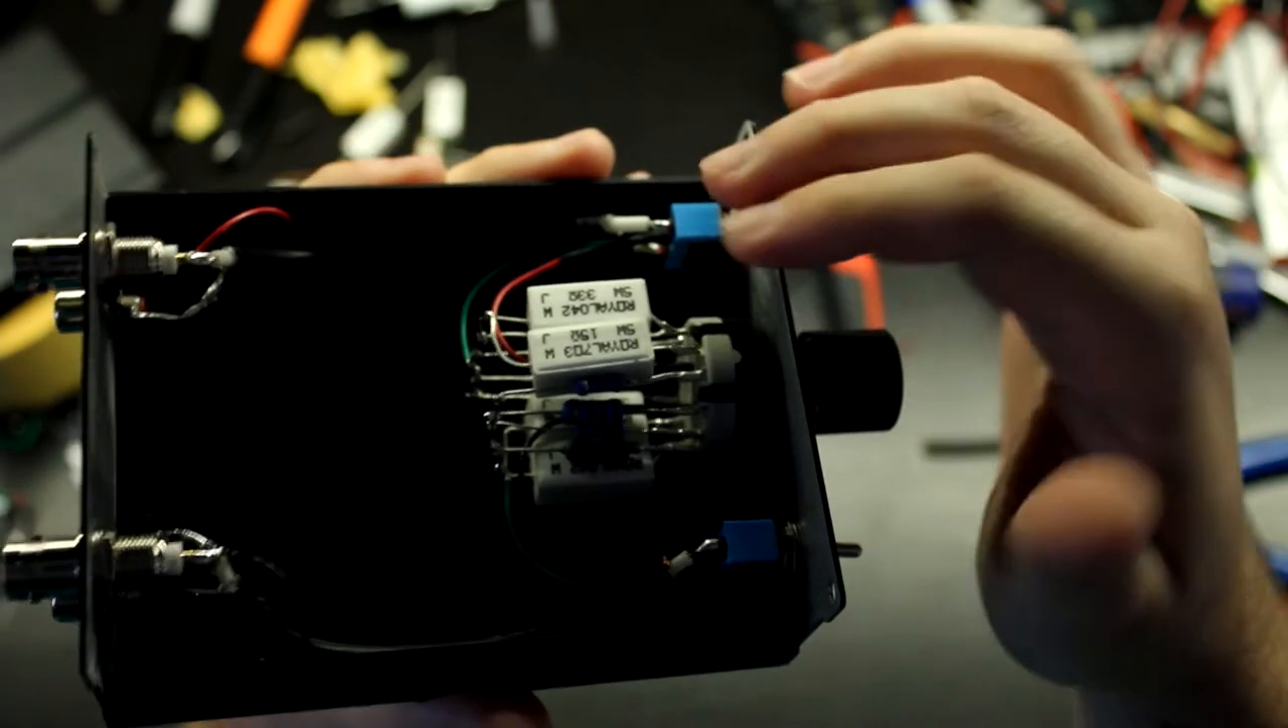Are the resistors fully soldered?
Yes.